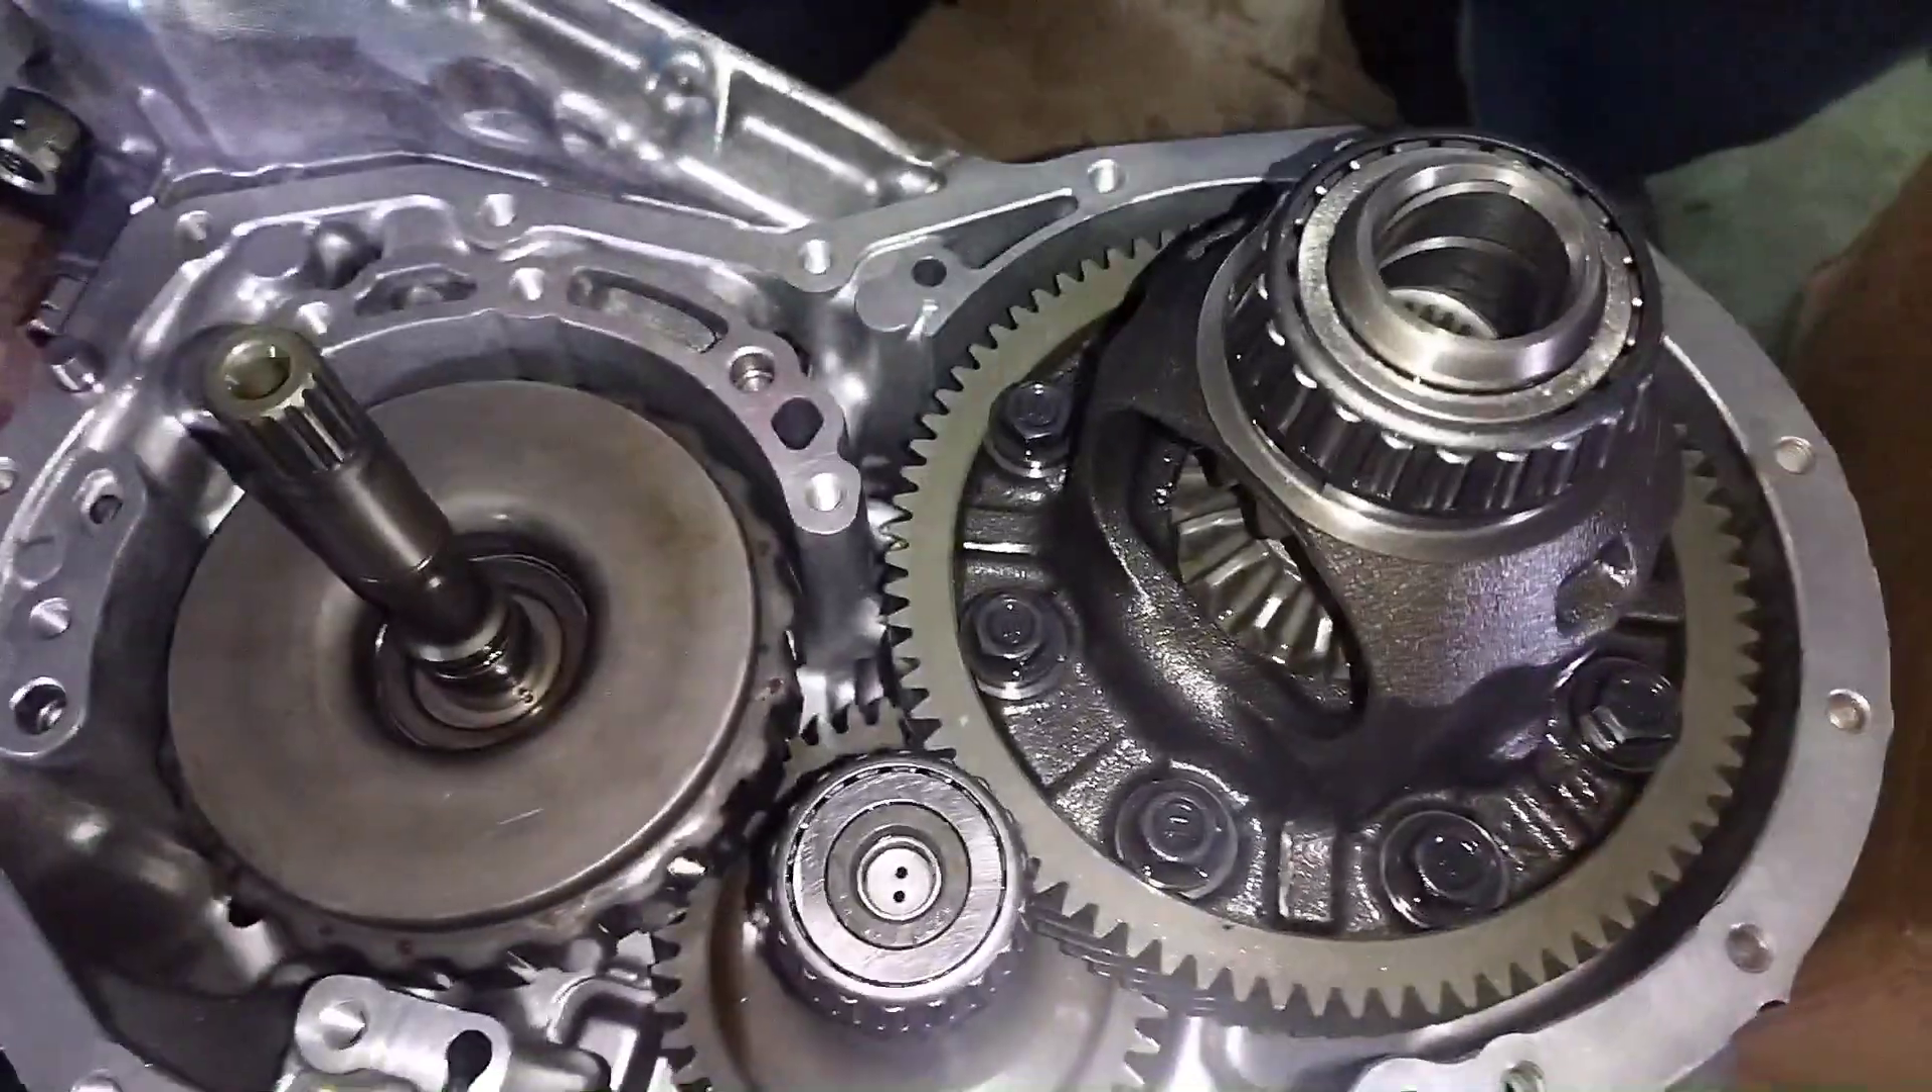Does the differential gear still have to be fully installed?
No.